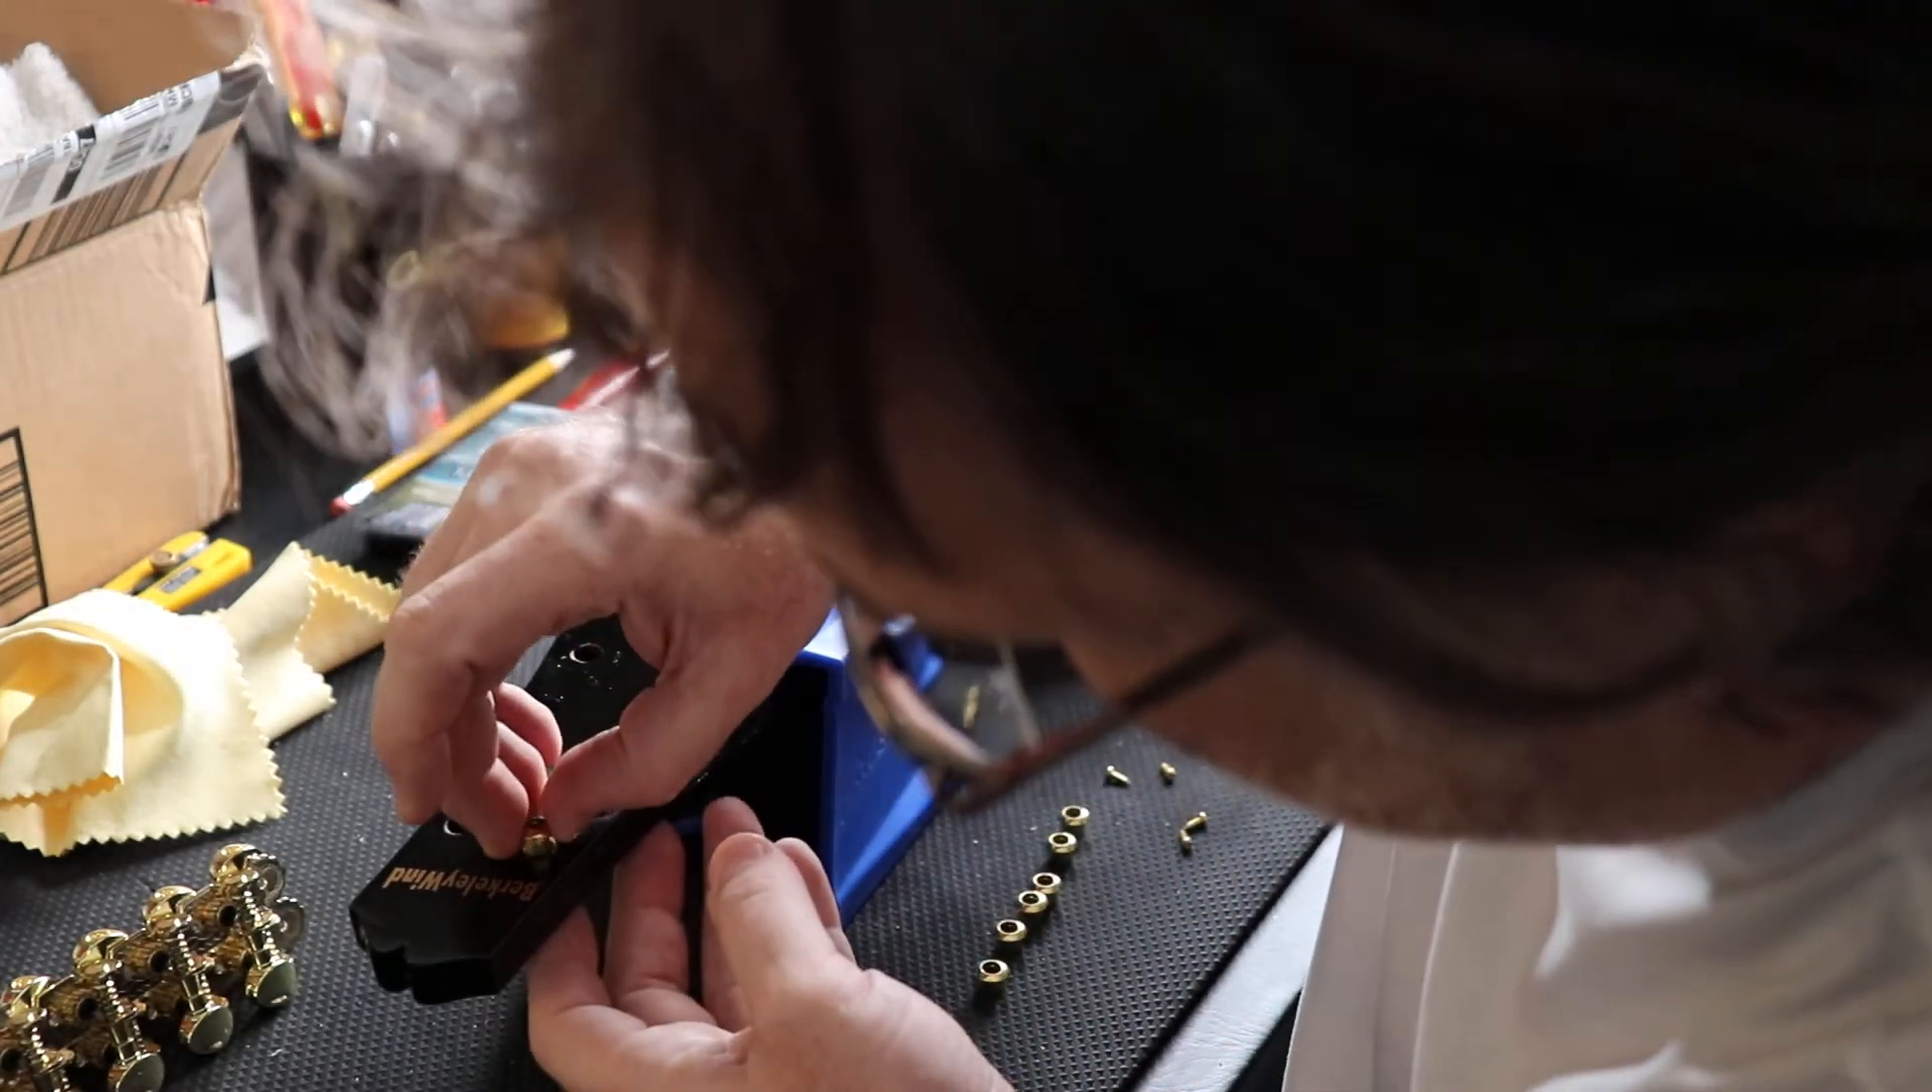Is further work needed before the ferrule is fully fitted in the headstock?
Yes.